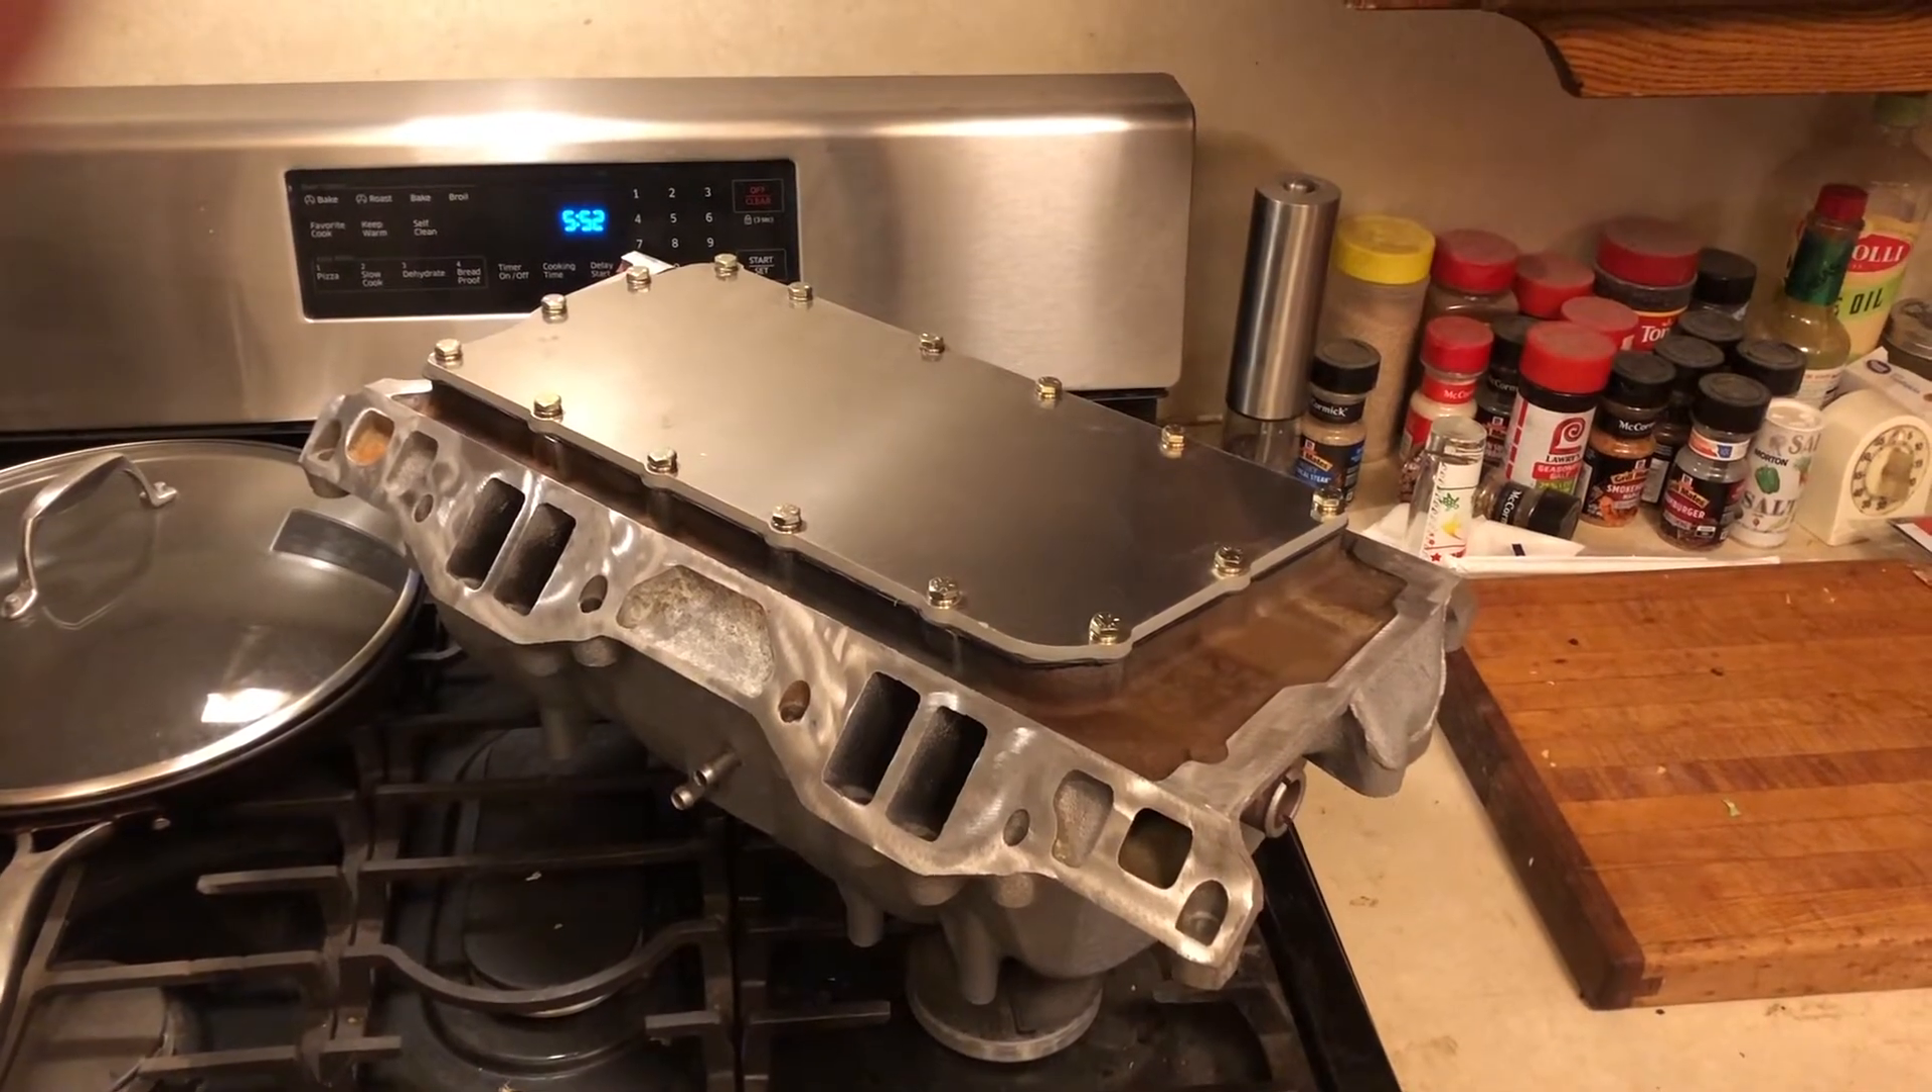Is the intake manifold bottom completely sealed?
Yes.